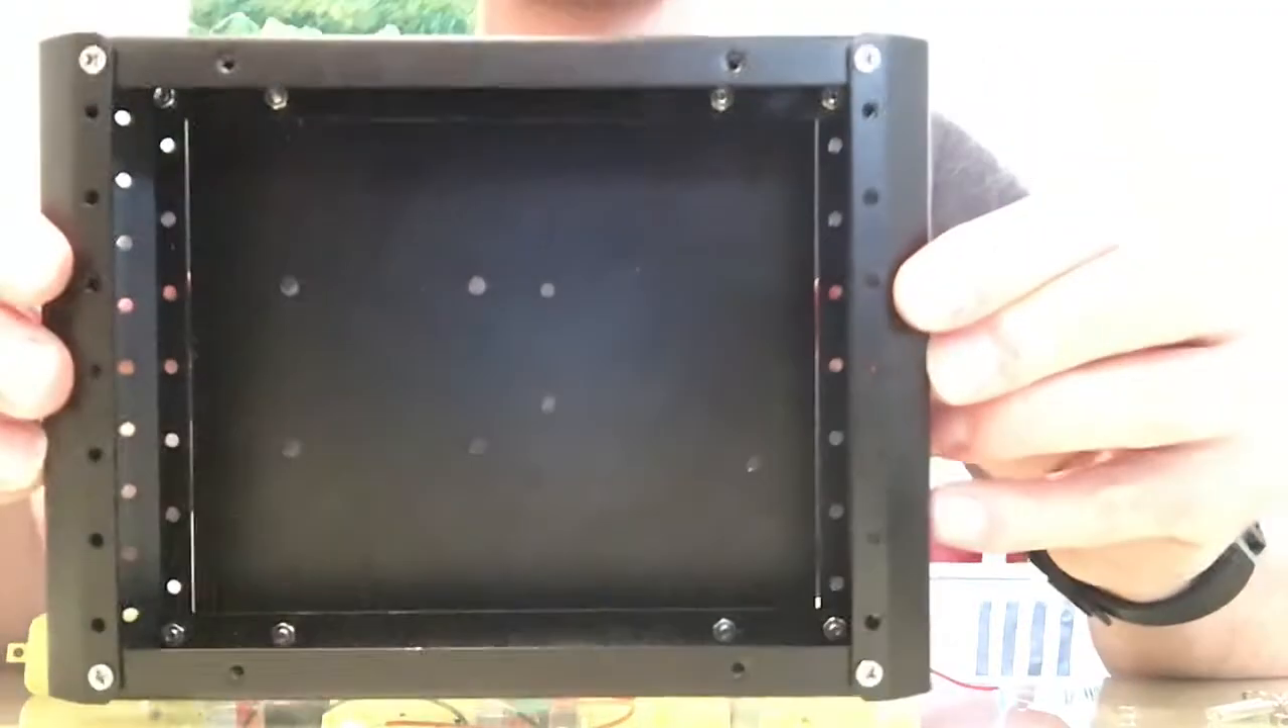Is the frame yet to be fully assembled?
No.